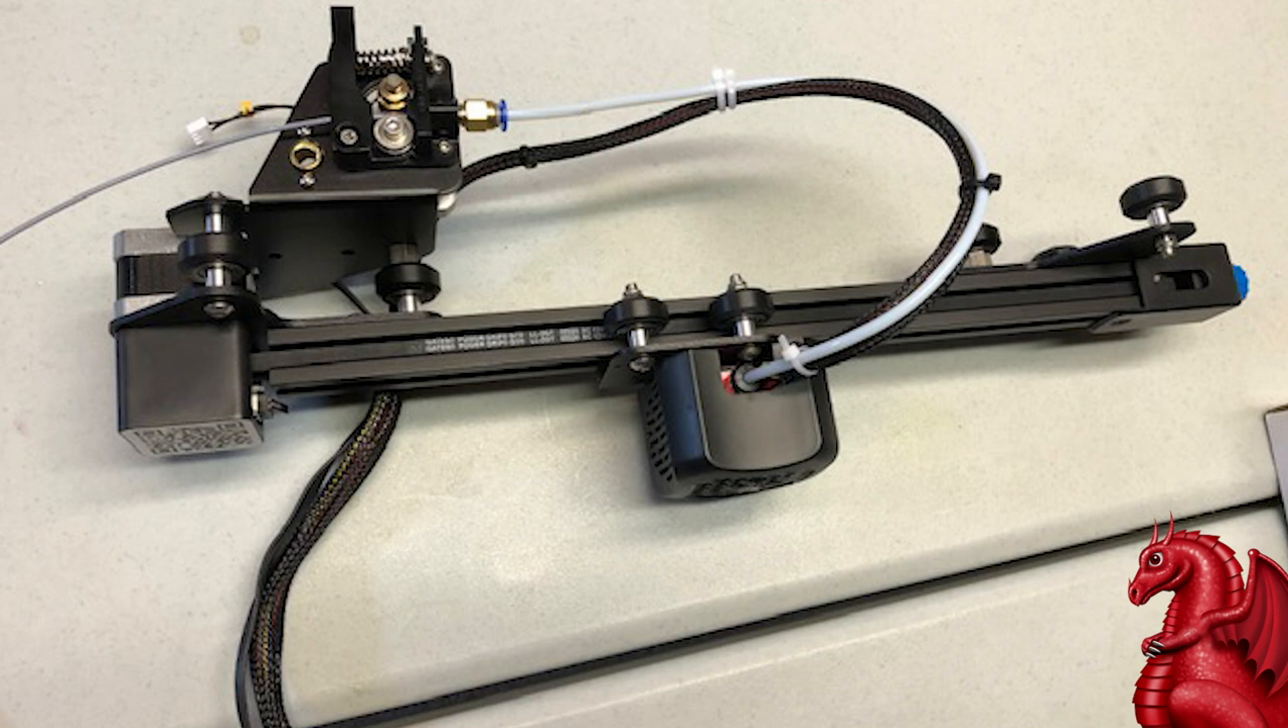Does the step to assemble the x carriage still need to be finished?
No.